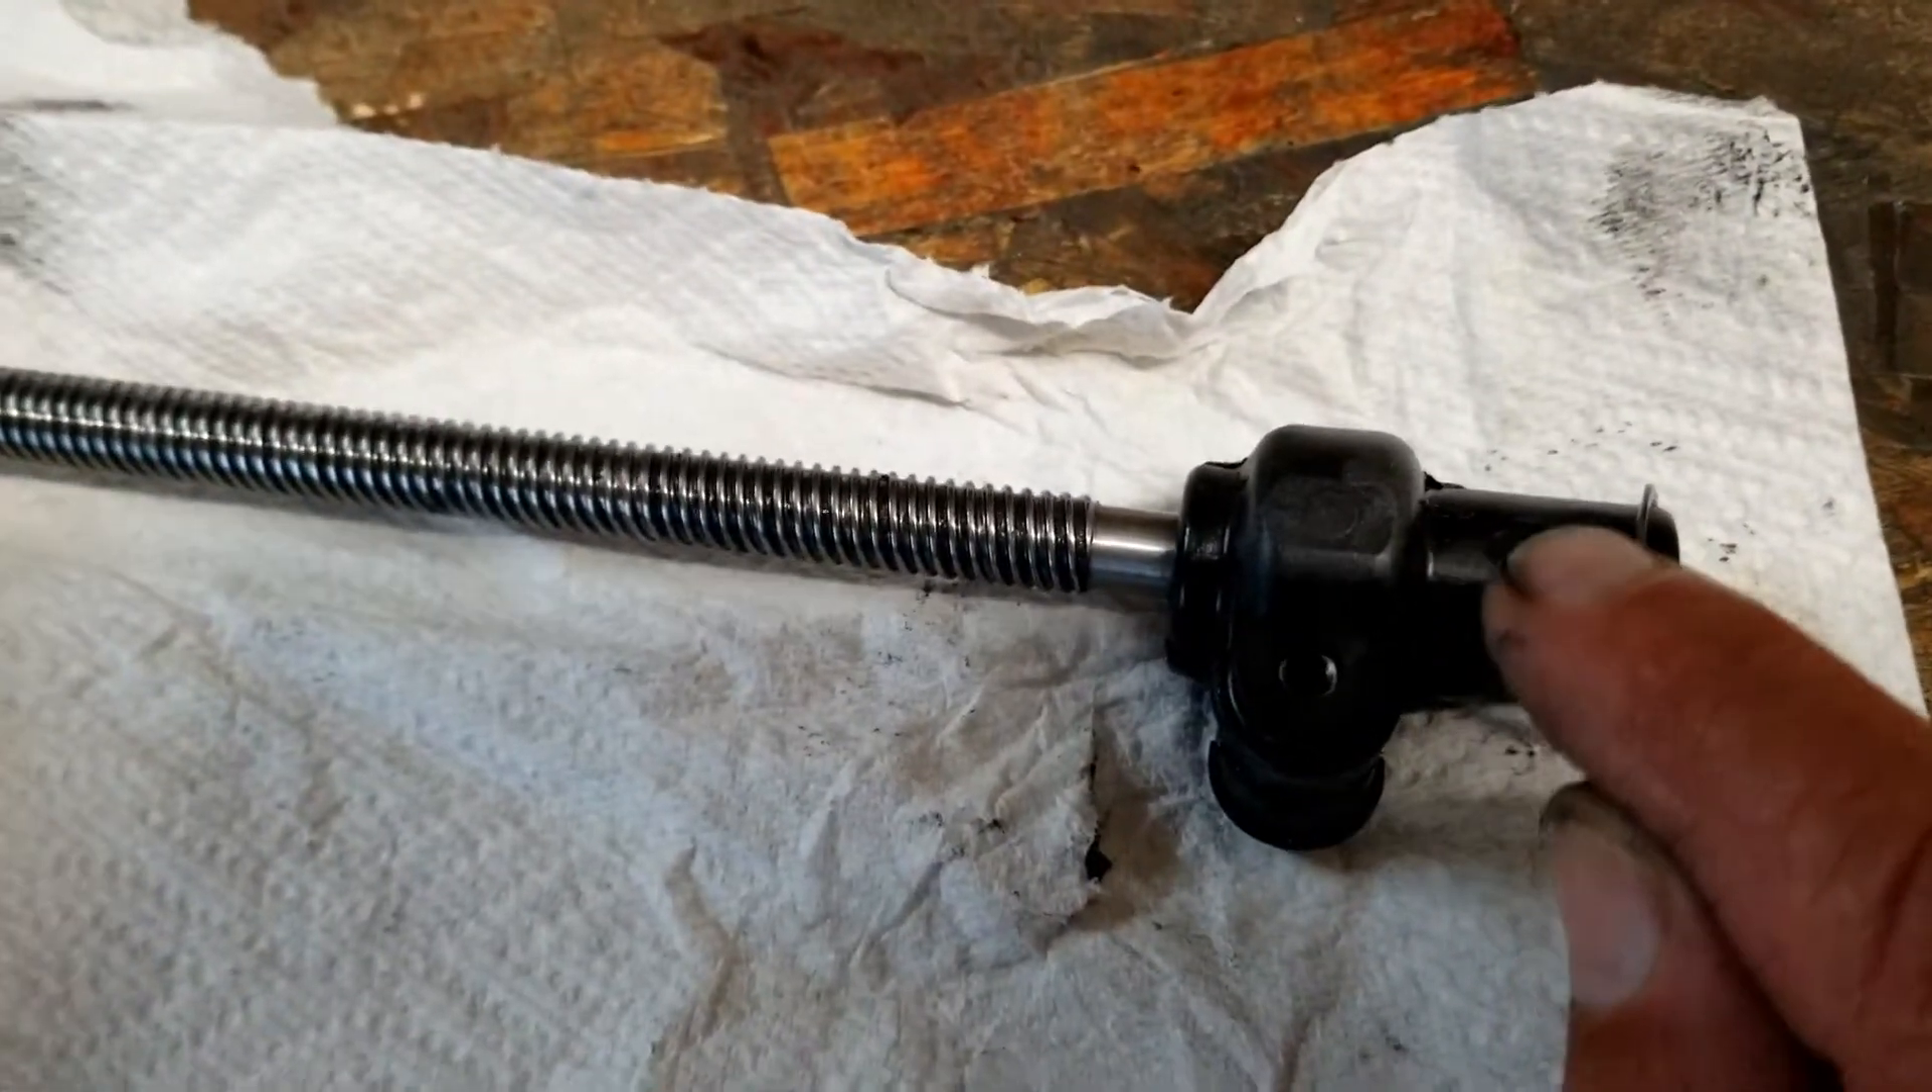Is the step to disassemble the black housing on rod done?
No.